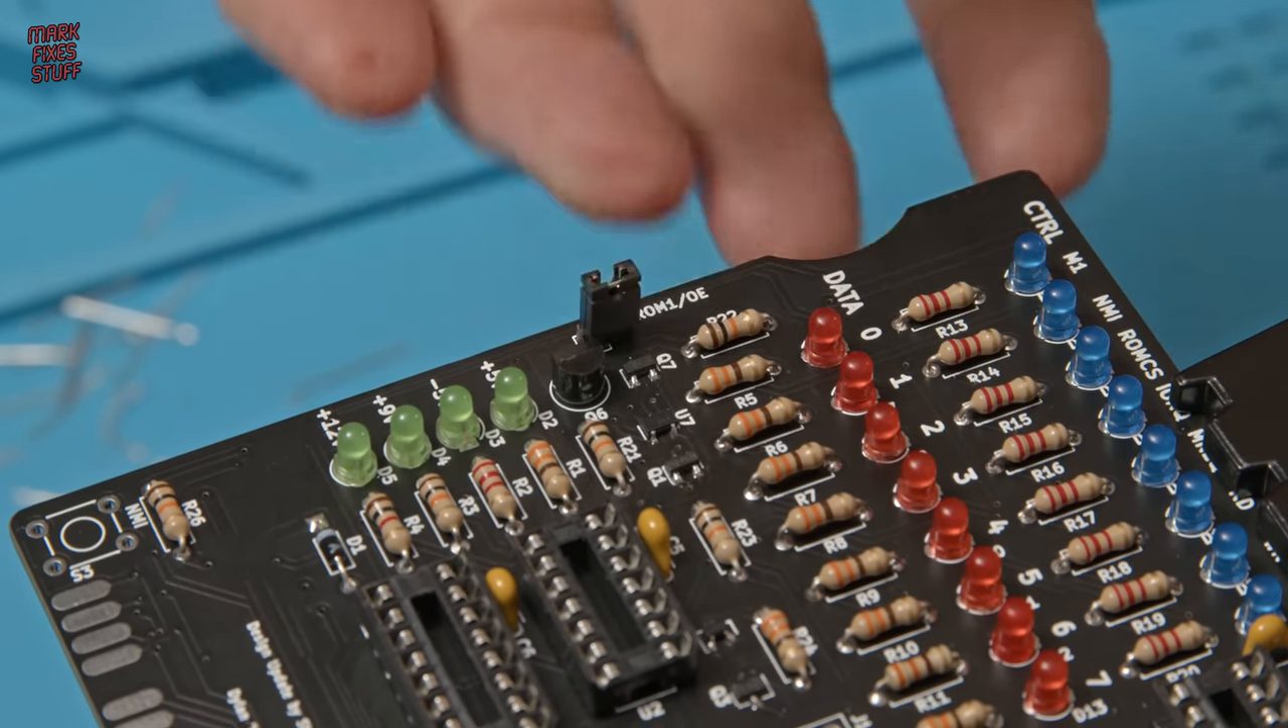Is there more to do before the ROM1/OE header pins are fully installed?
No.